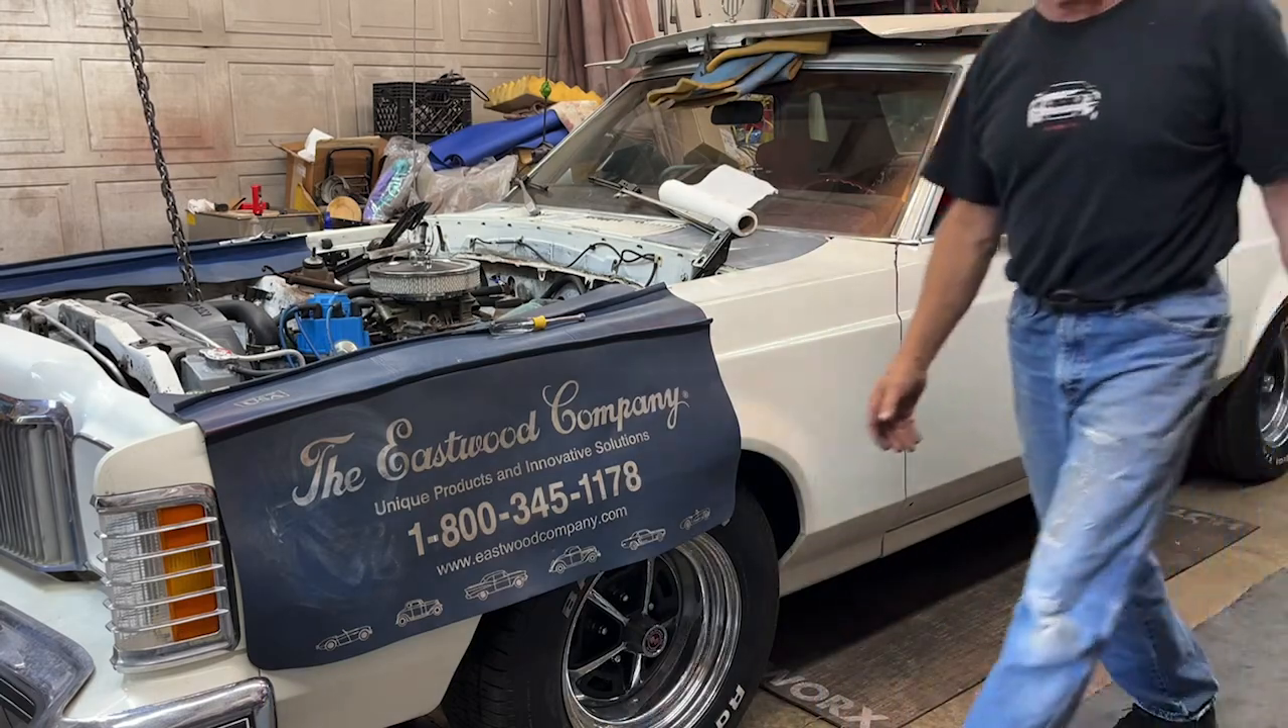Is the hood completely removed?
Yes.